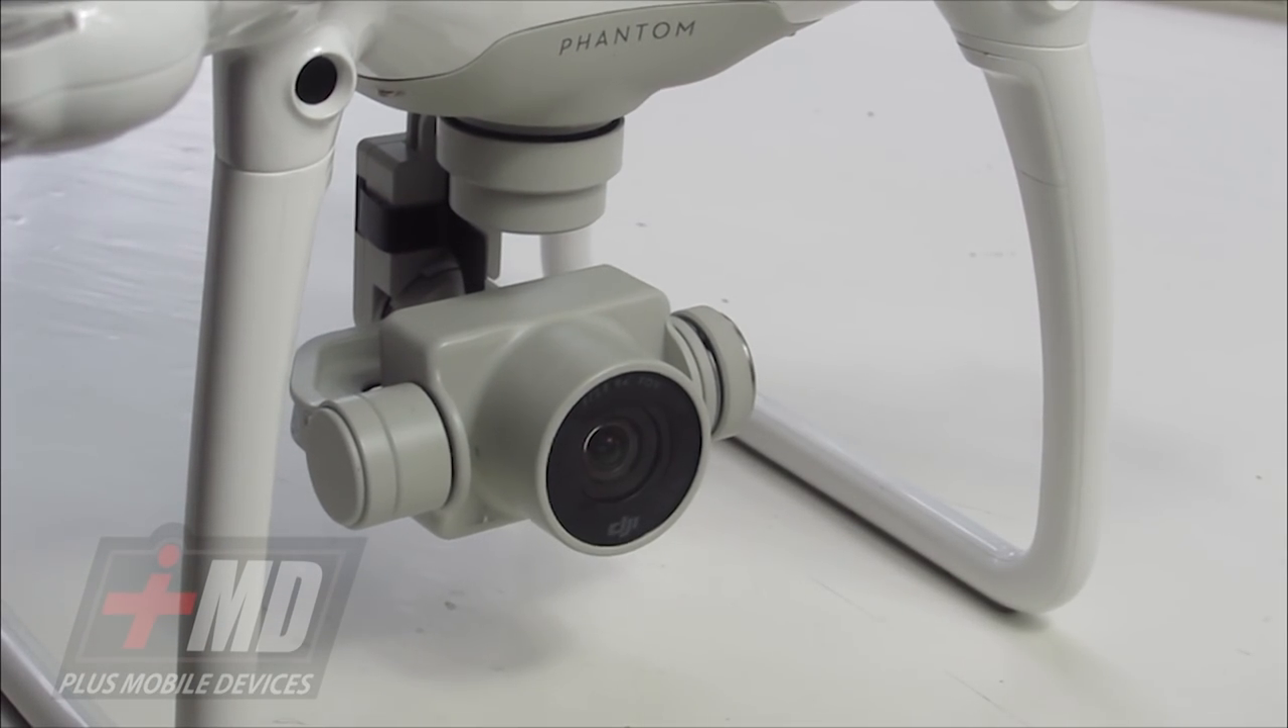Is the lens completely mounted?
Yes.